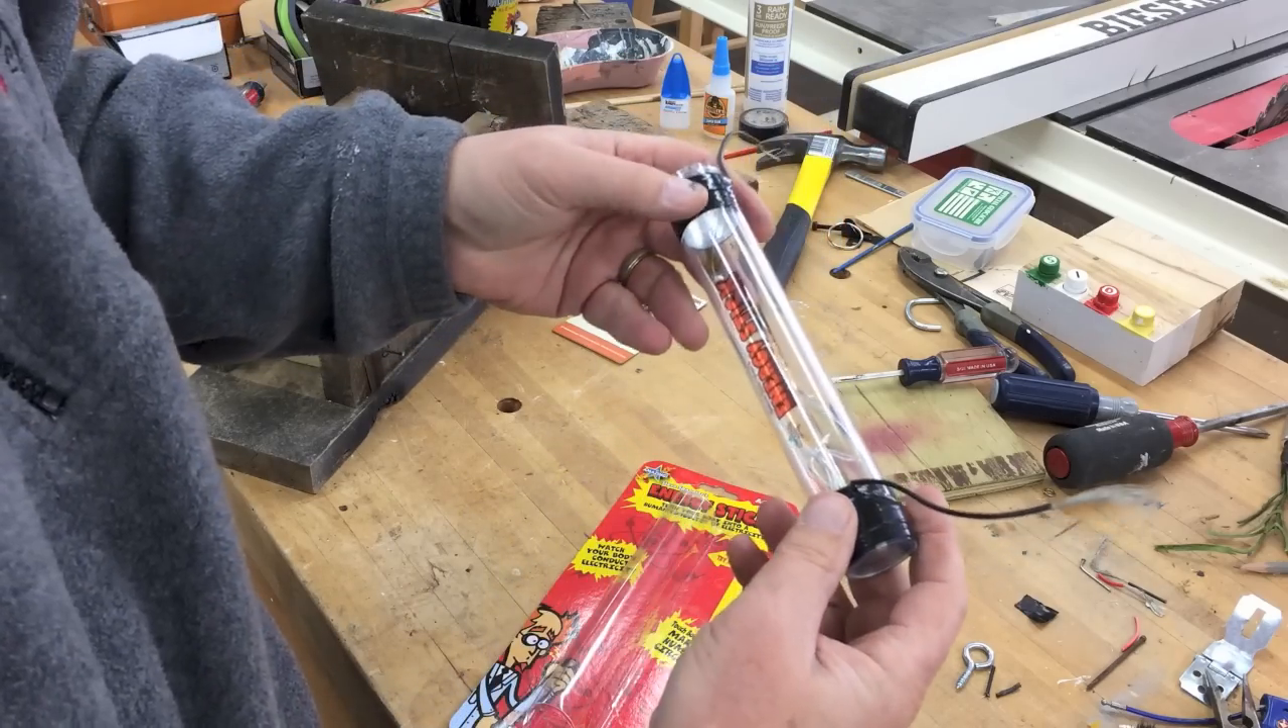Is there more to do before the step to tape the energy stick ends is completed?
No.